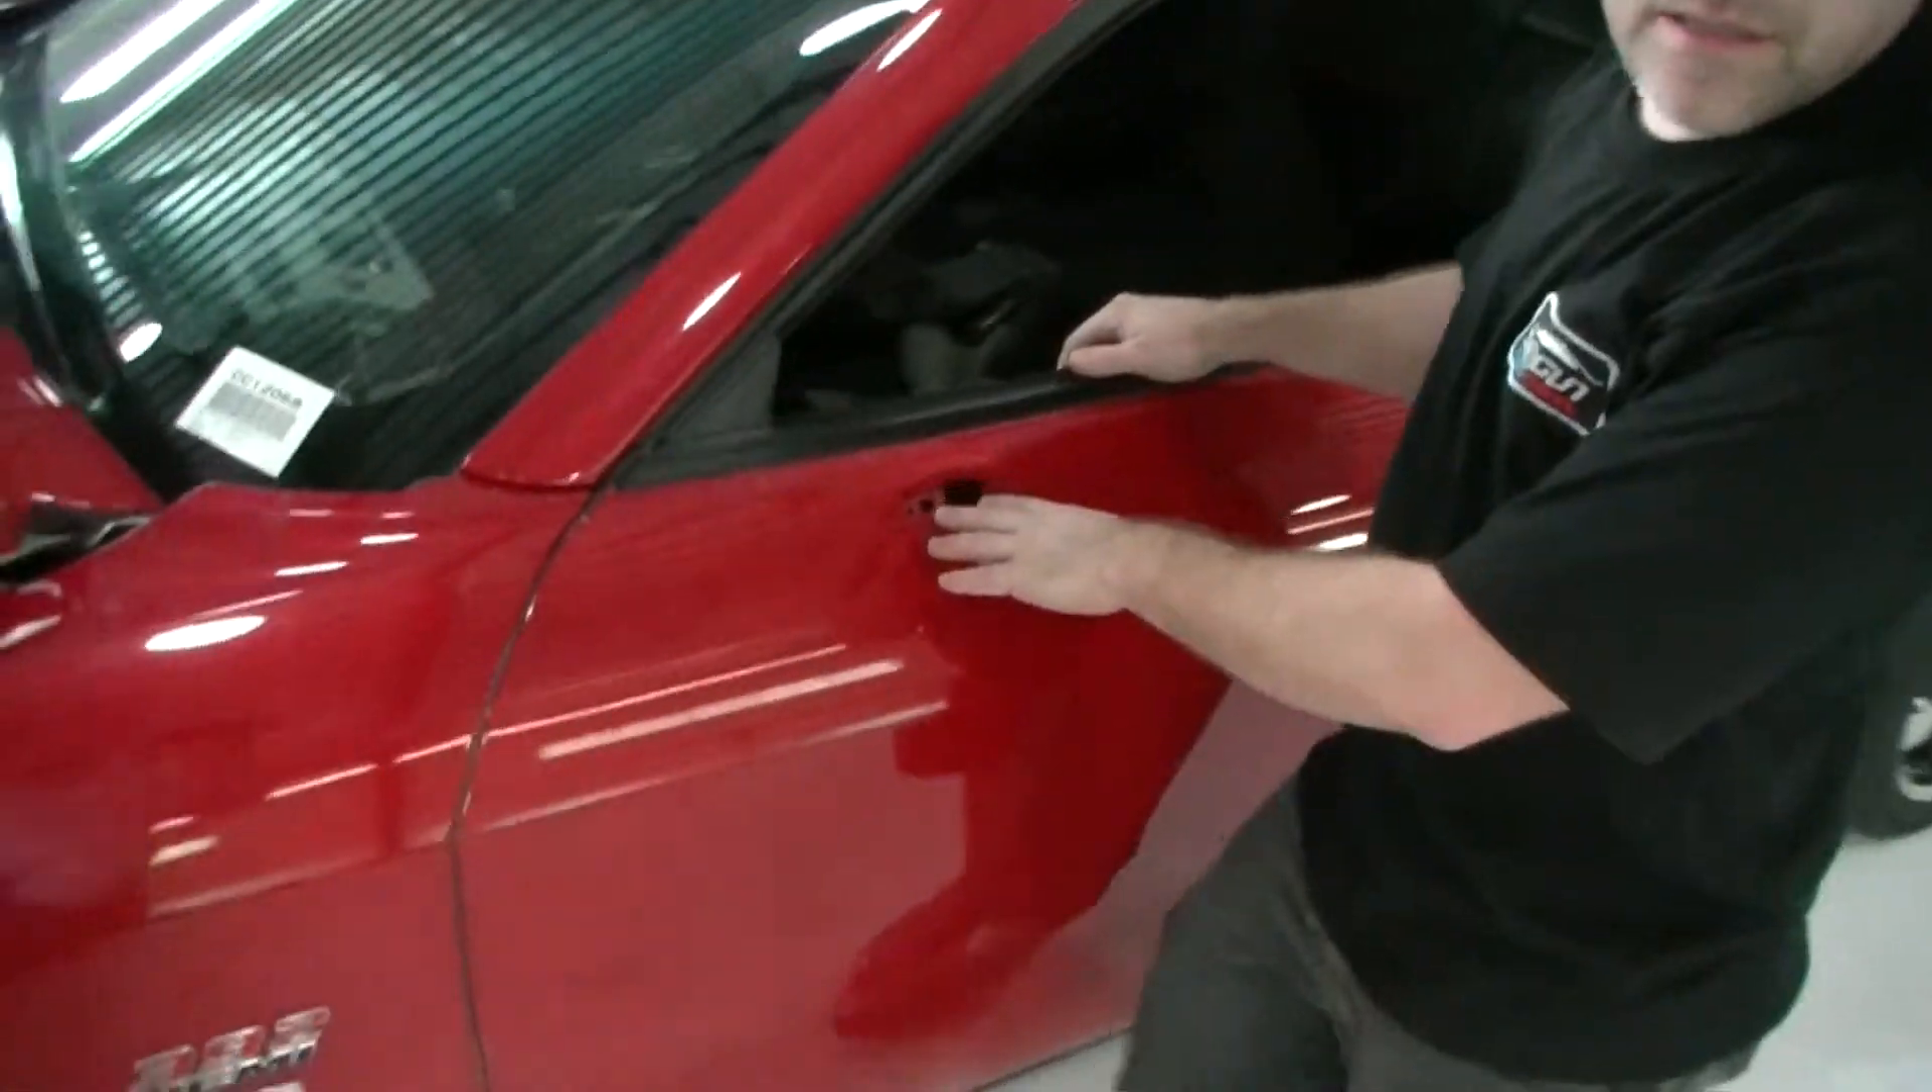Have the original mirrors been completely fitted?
No.